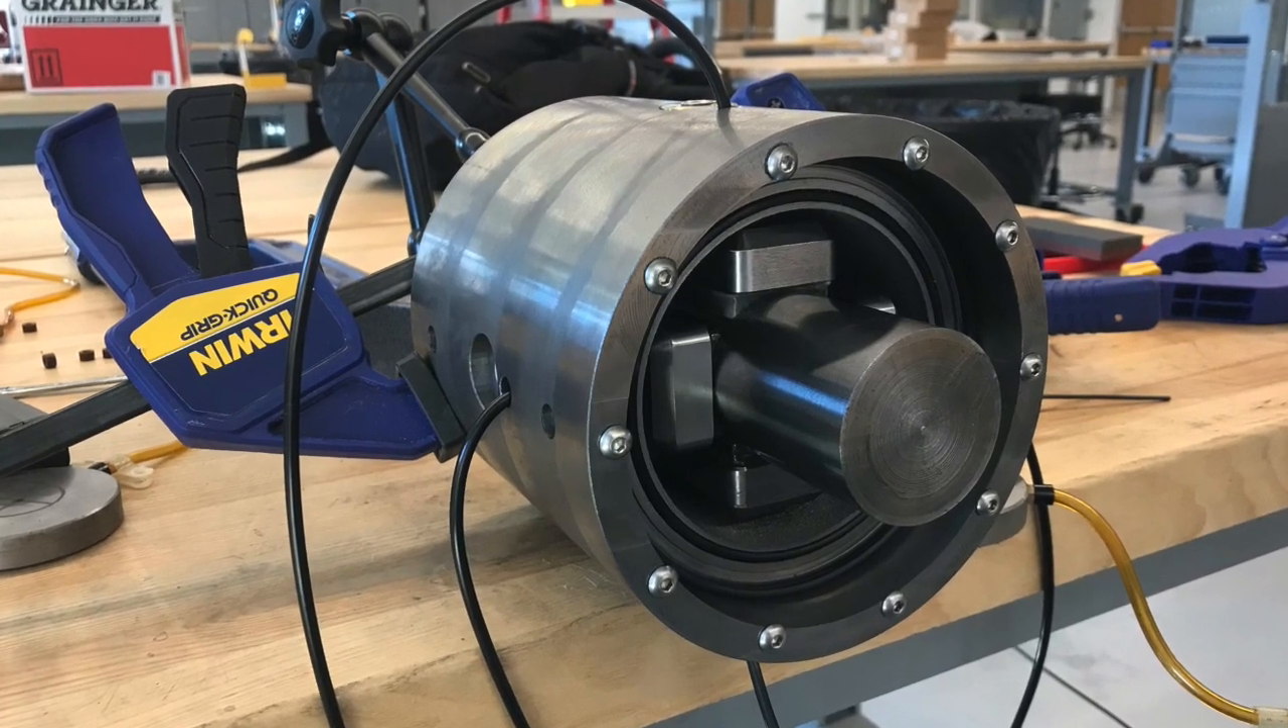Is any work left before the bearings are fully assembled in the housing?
No.